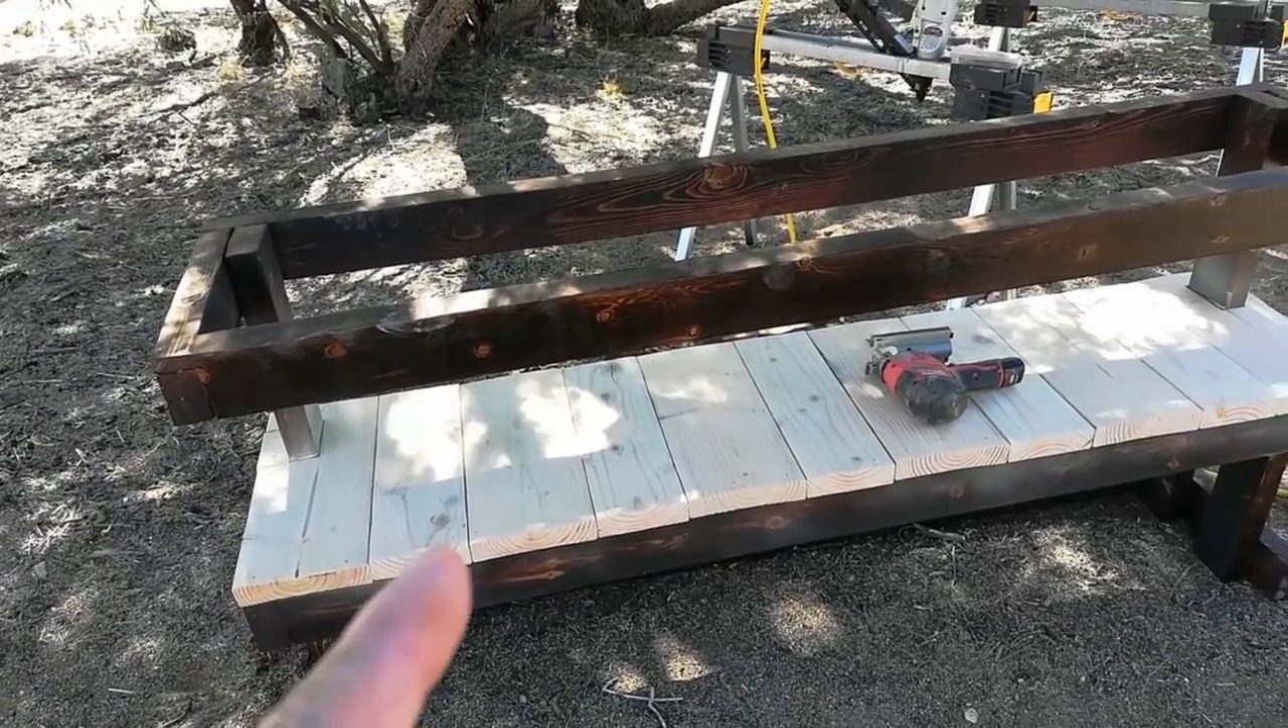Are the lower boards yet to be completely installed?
No.